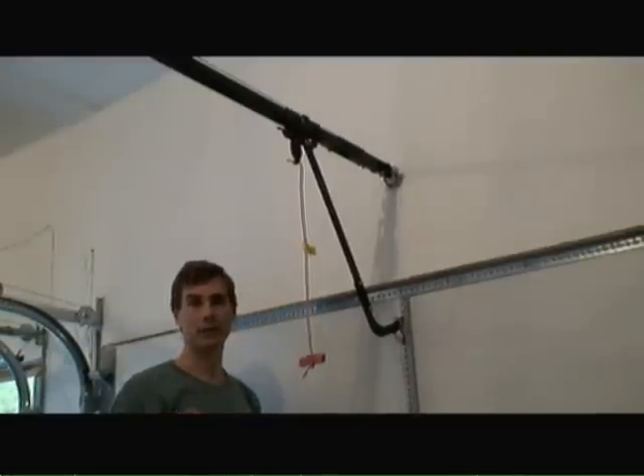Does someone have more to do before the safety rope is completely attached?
No.